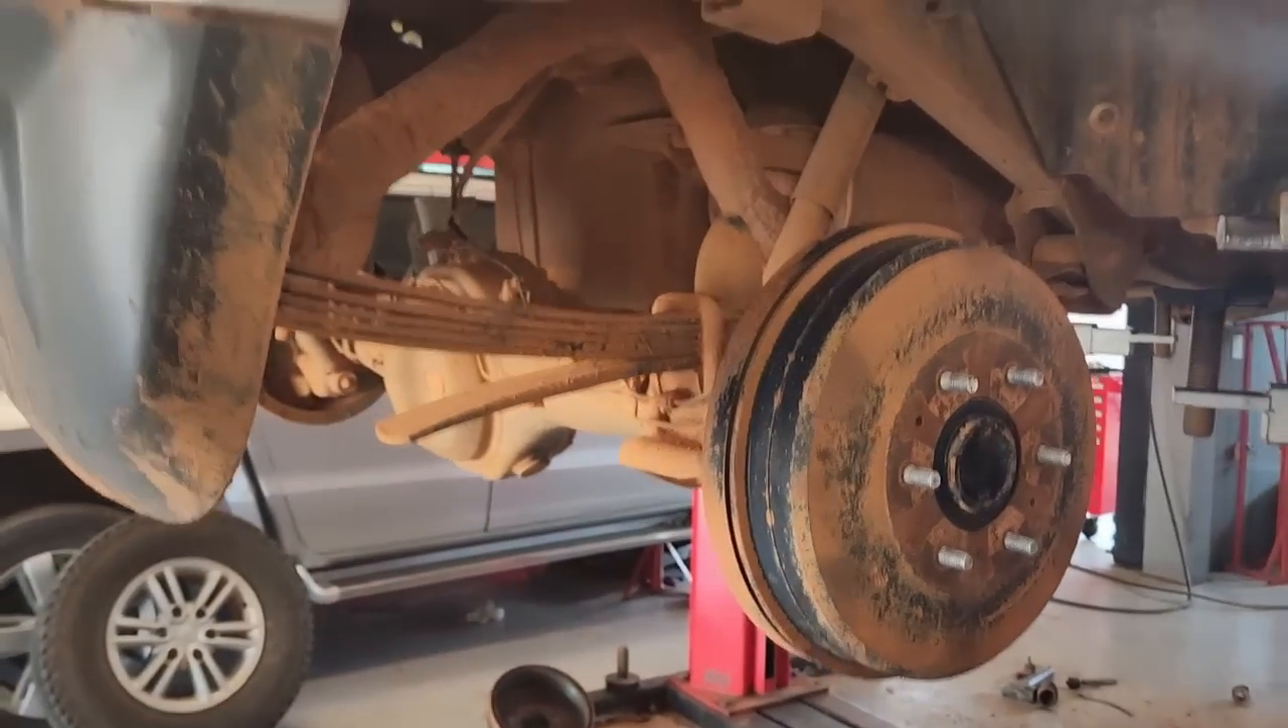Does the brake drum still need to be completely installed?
No.